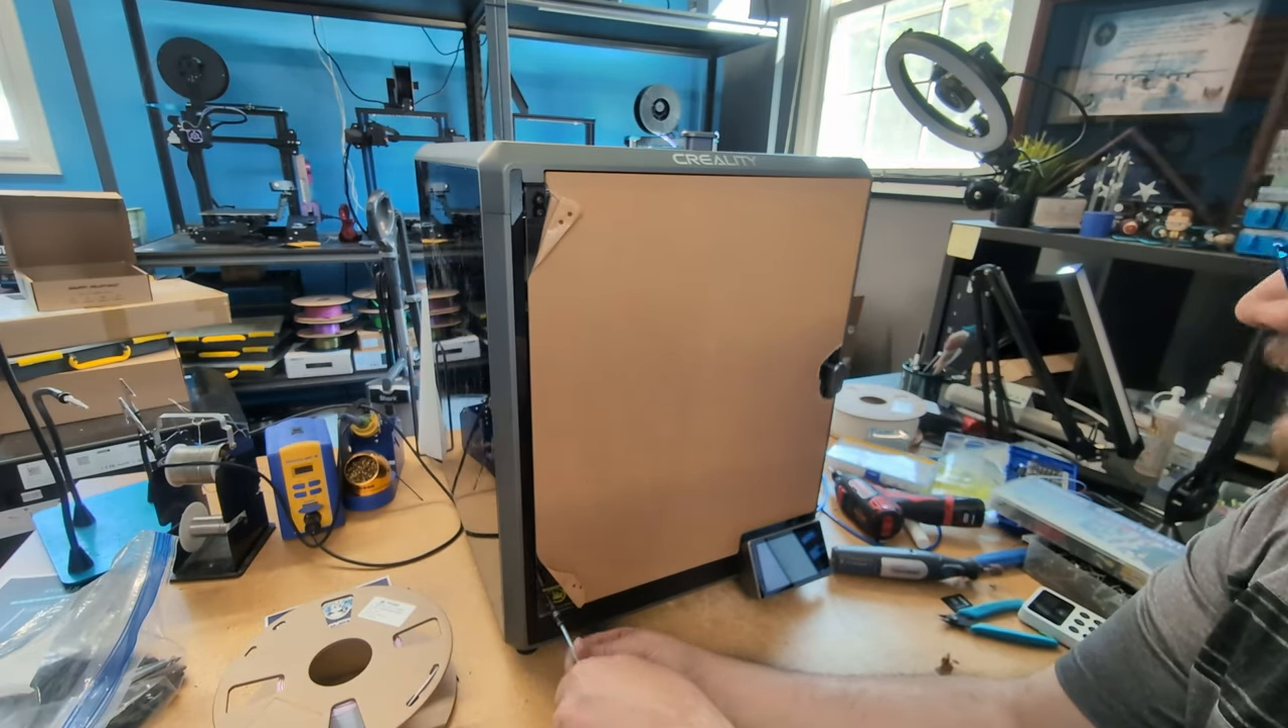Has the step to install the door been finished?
No.